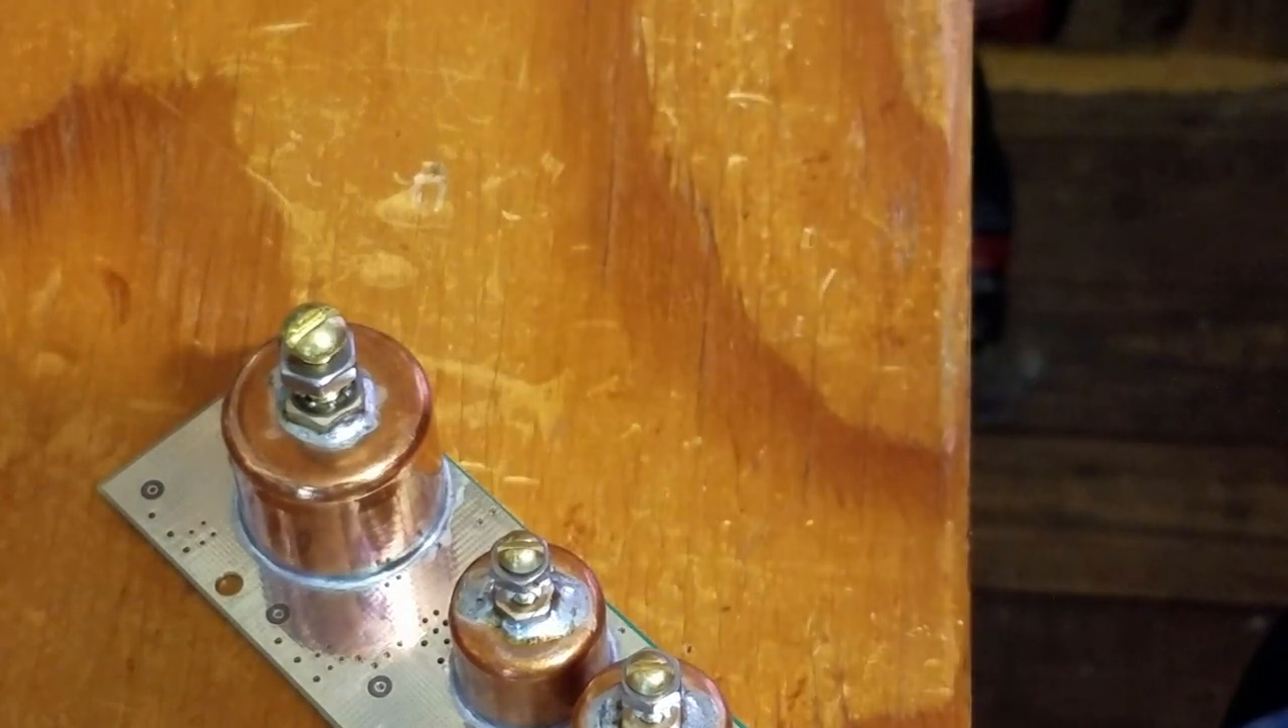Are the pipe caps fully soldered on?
Yes.